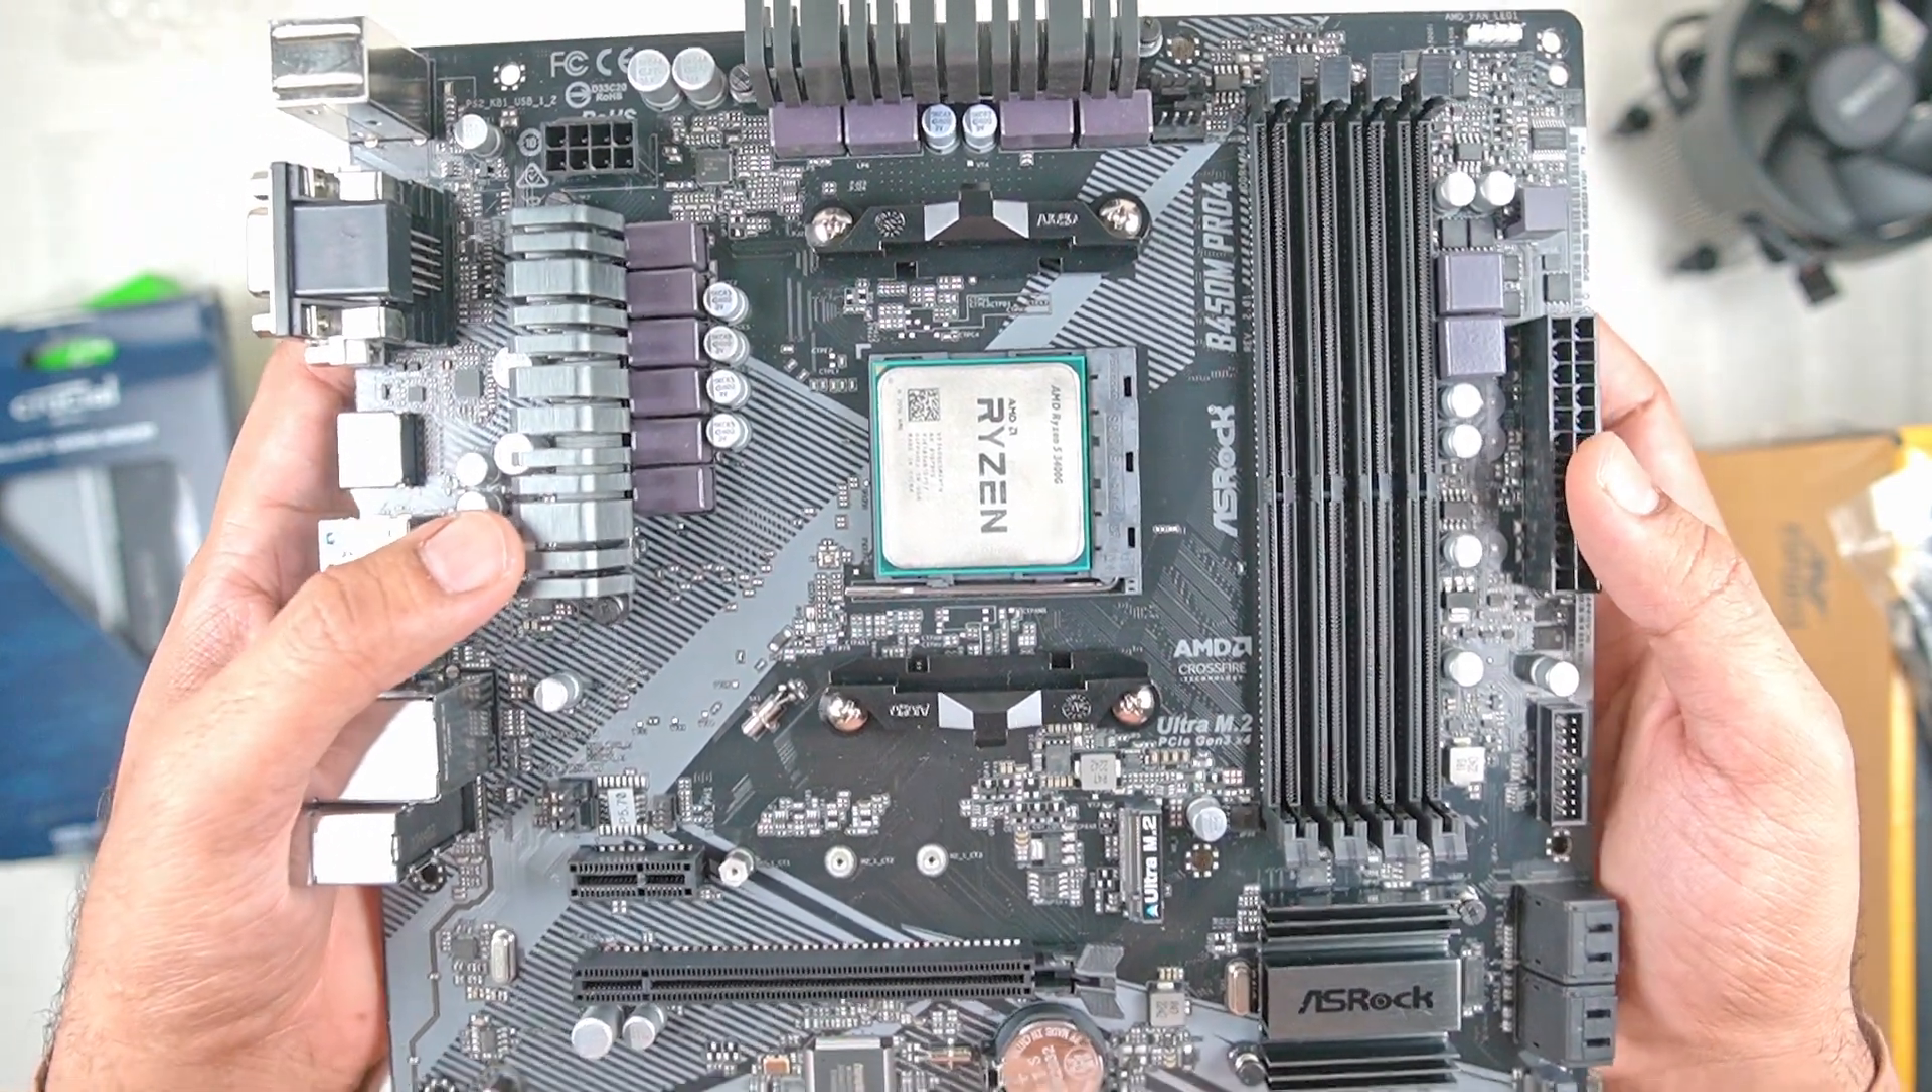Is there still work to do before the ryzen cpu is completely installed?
No.